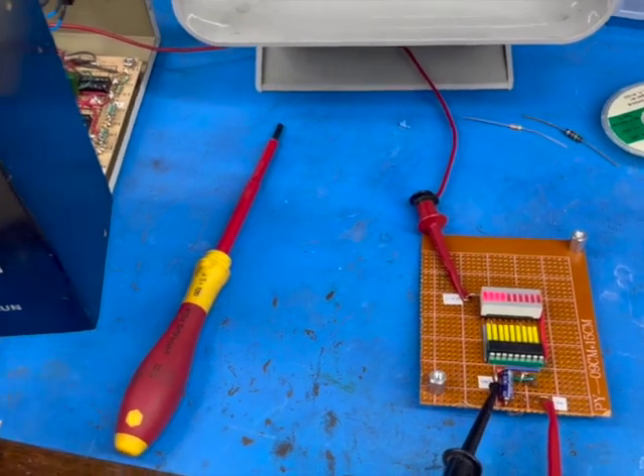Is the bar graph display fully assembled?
Yes.